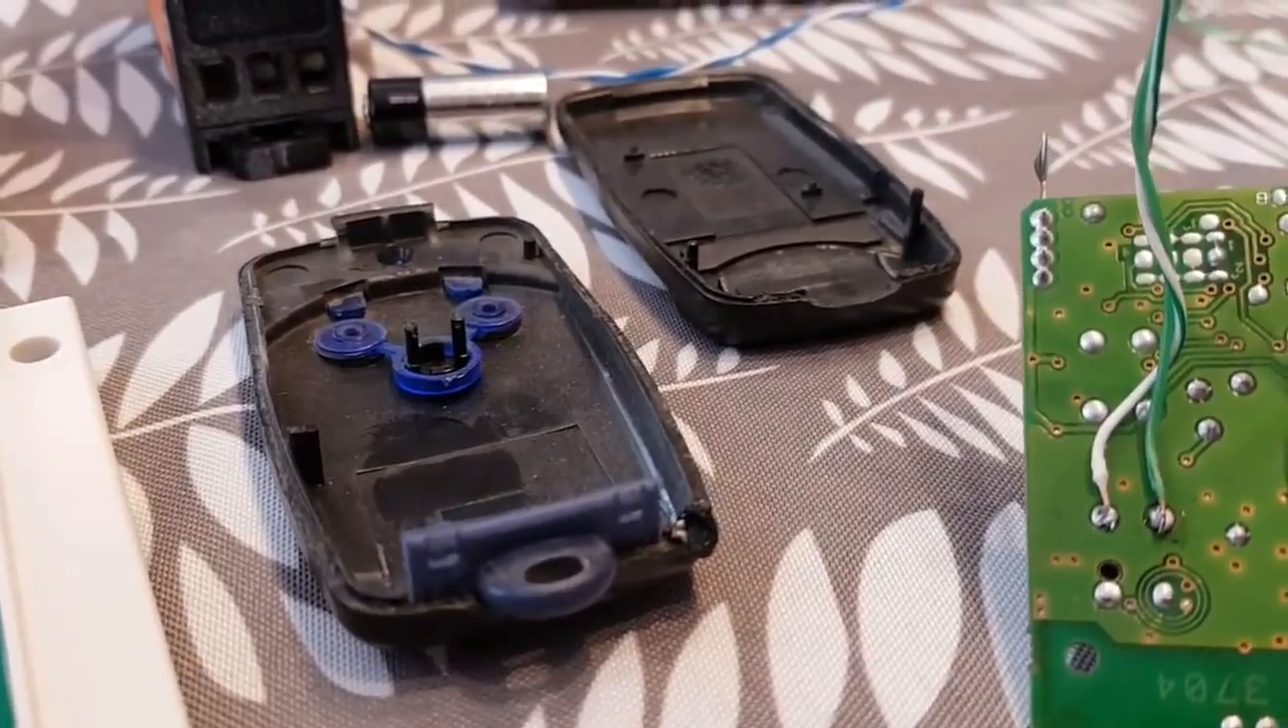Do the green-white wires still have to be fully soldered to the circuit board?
No.